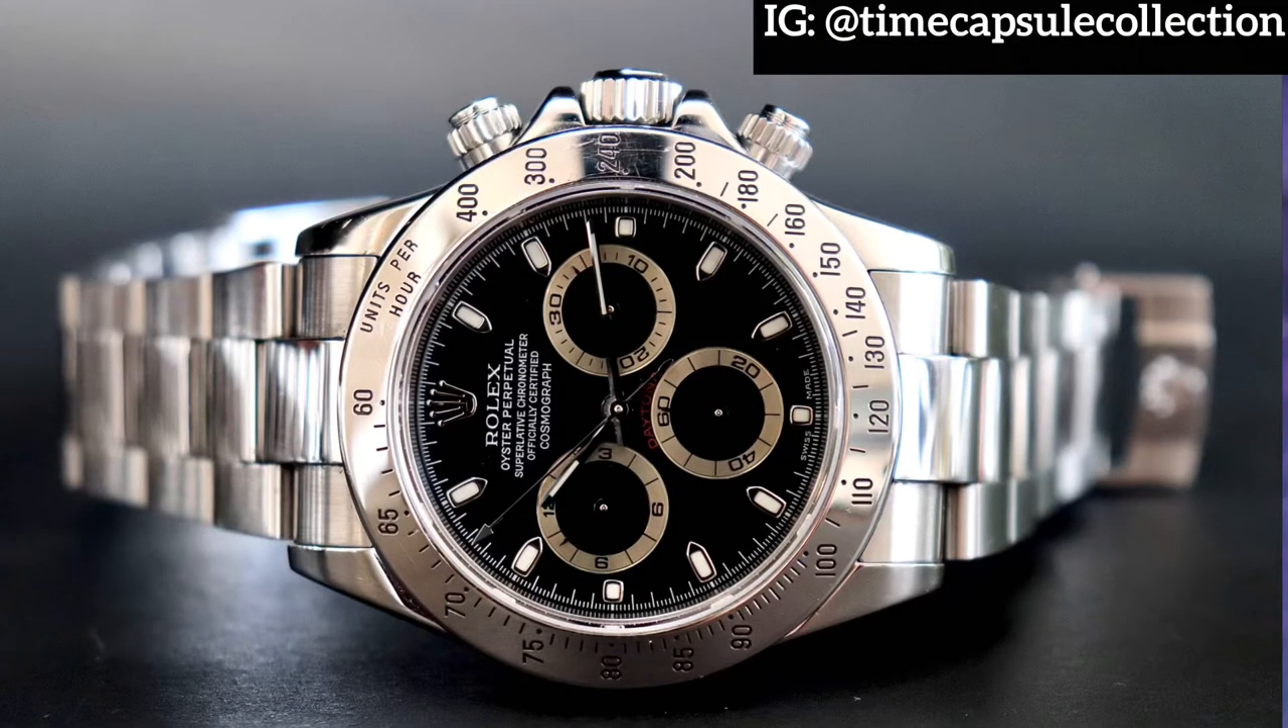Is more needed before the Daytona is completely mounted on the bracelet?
No.